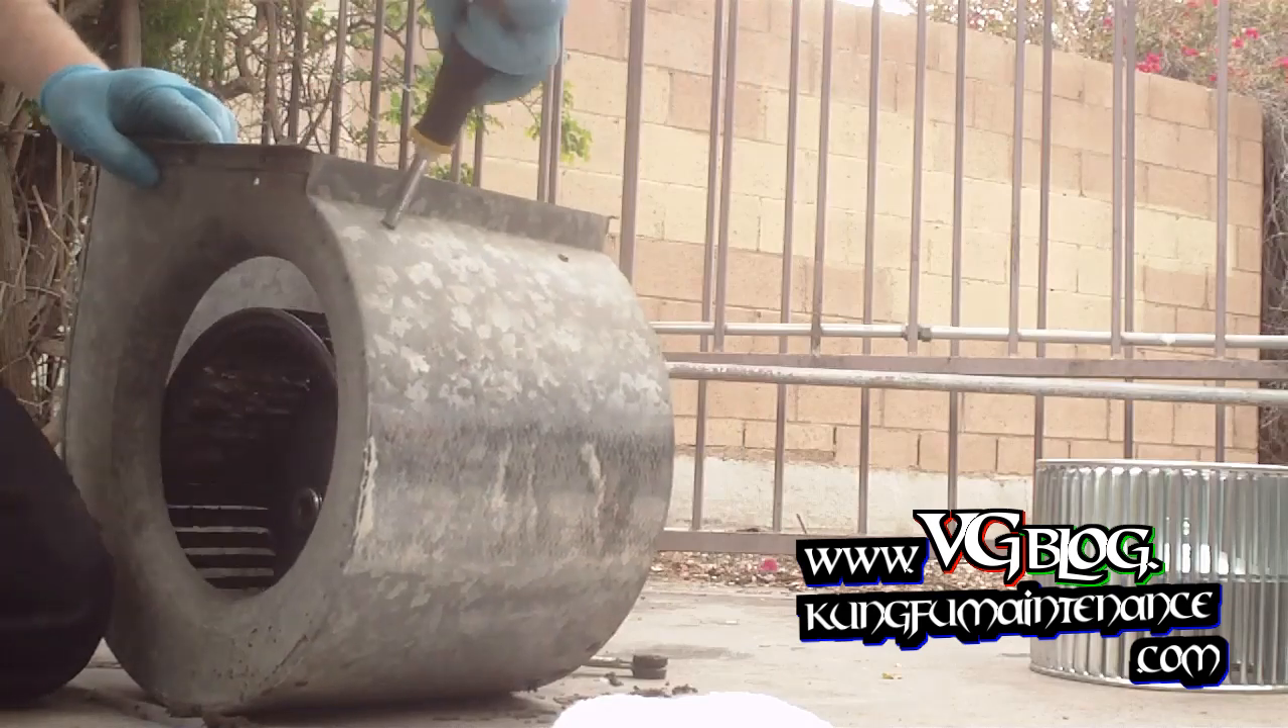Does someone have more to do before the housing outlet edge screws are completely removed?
Yes.